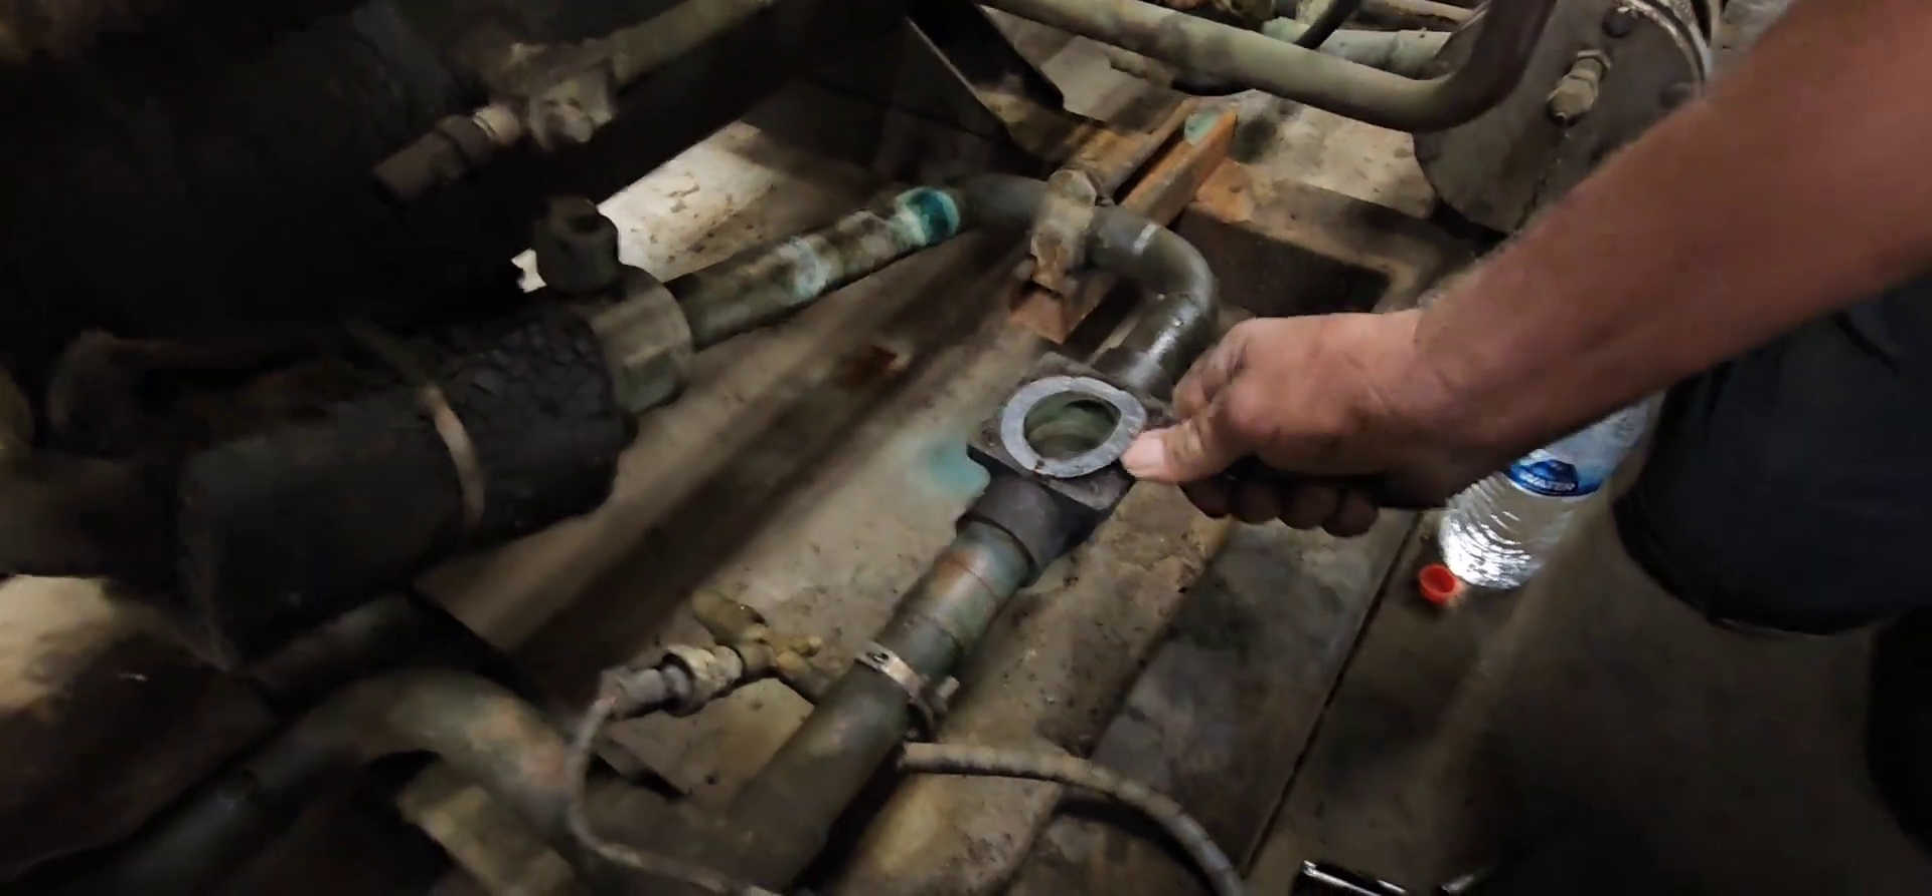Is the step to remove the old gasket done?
No.